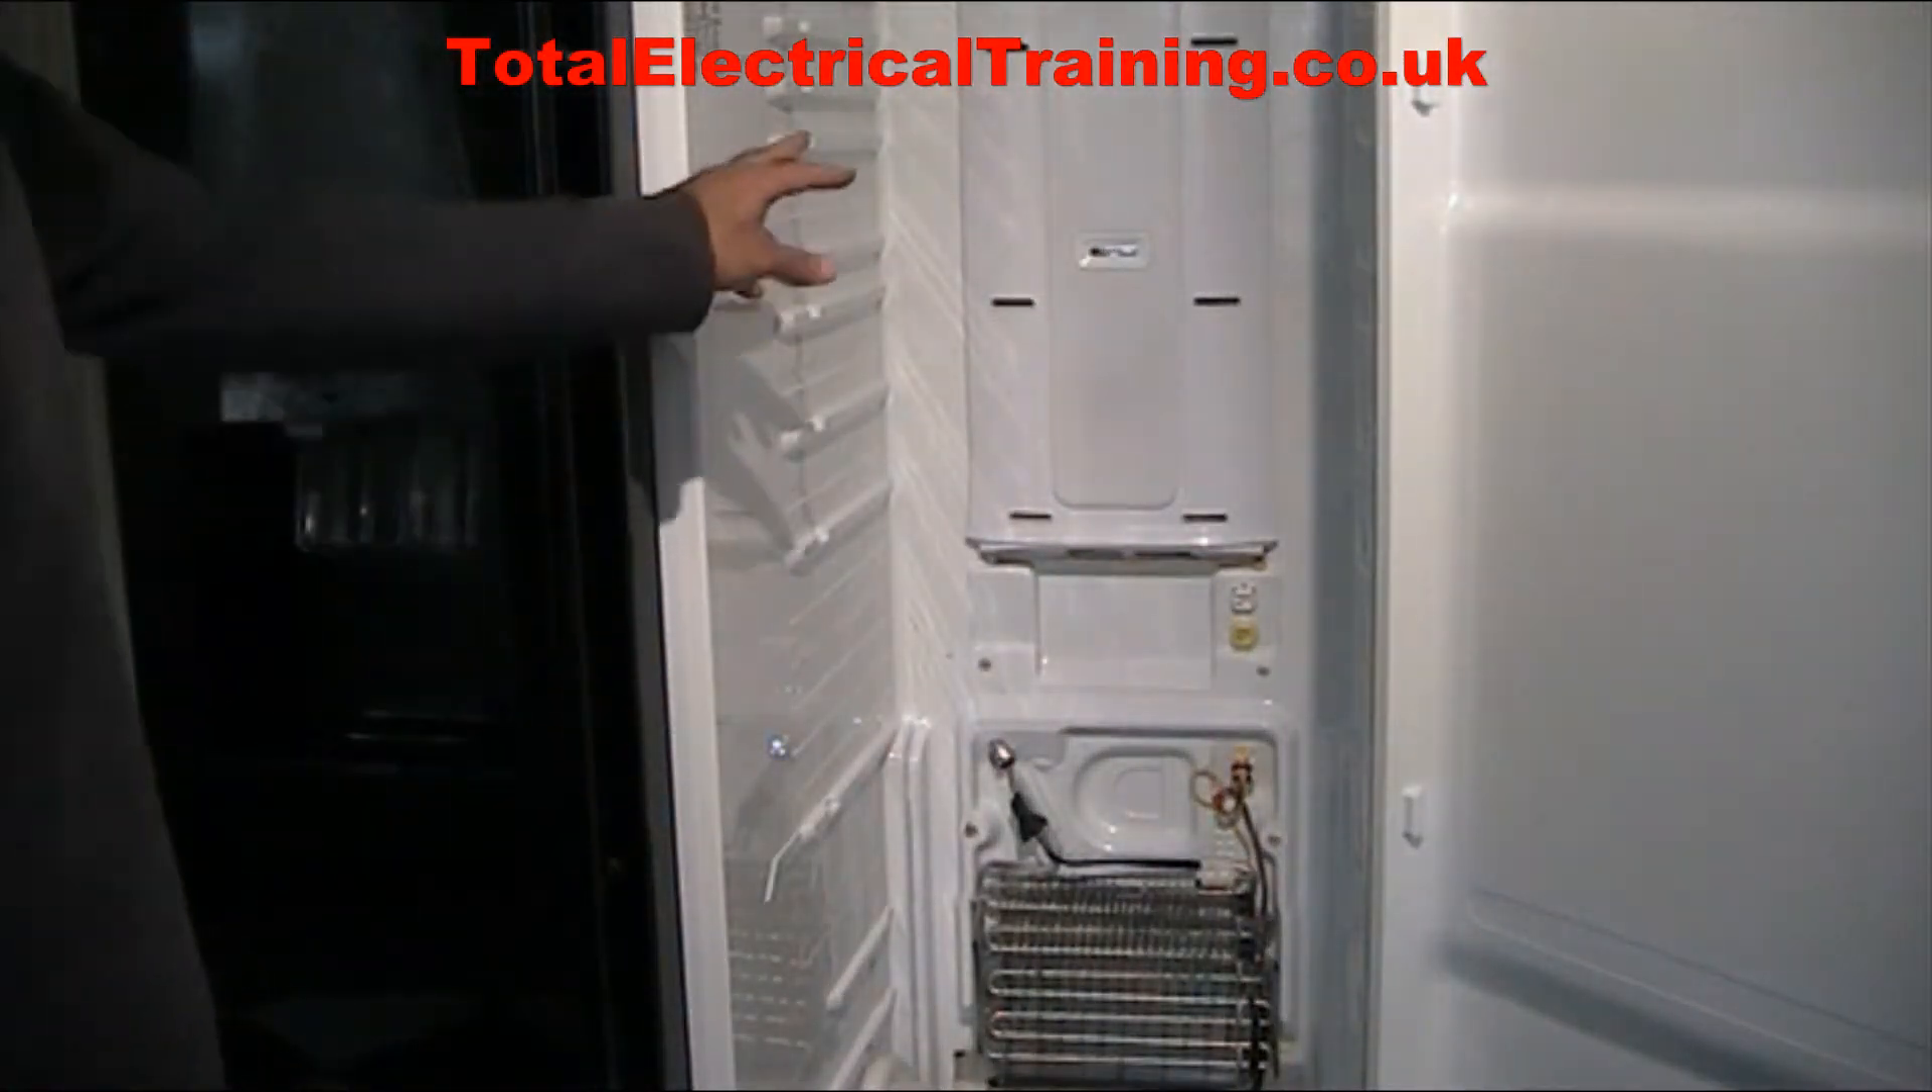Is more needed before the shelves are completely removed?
No.